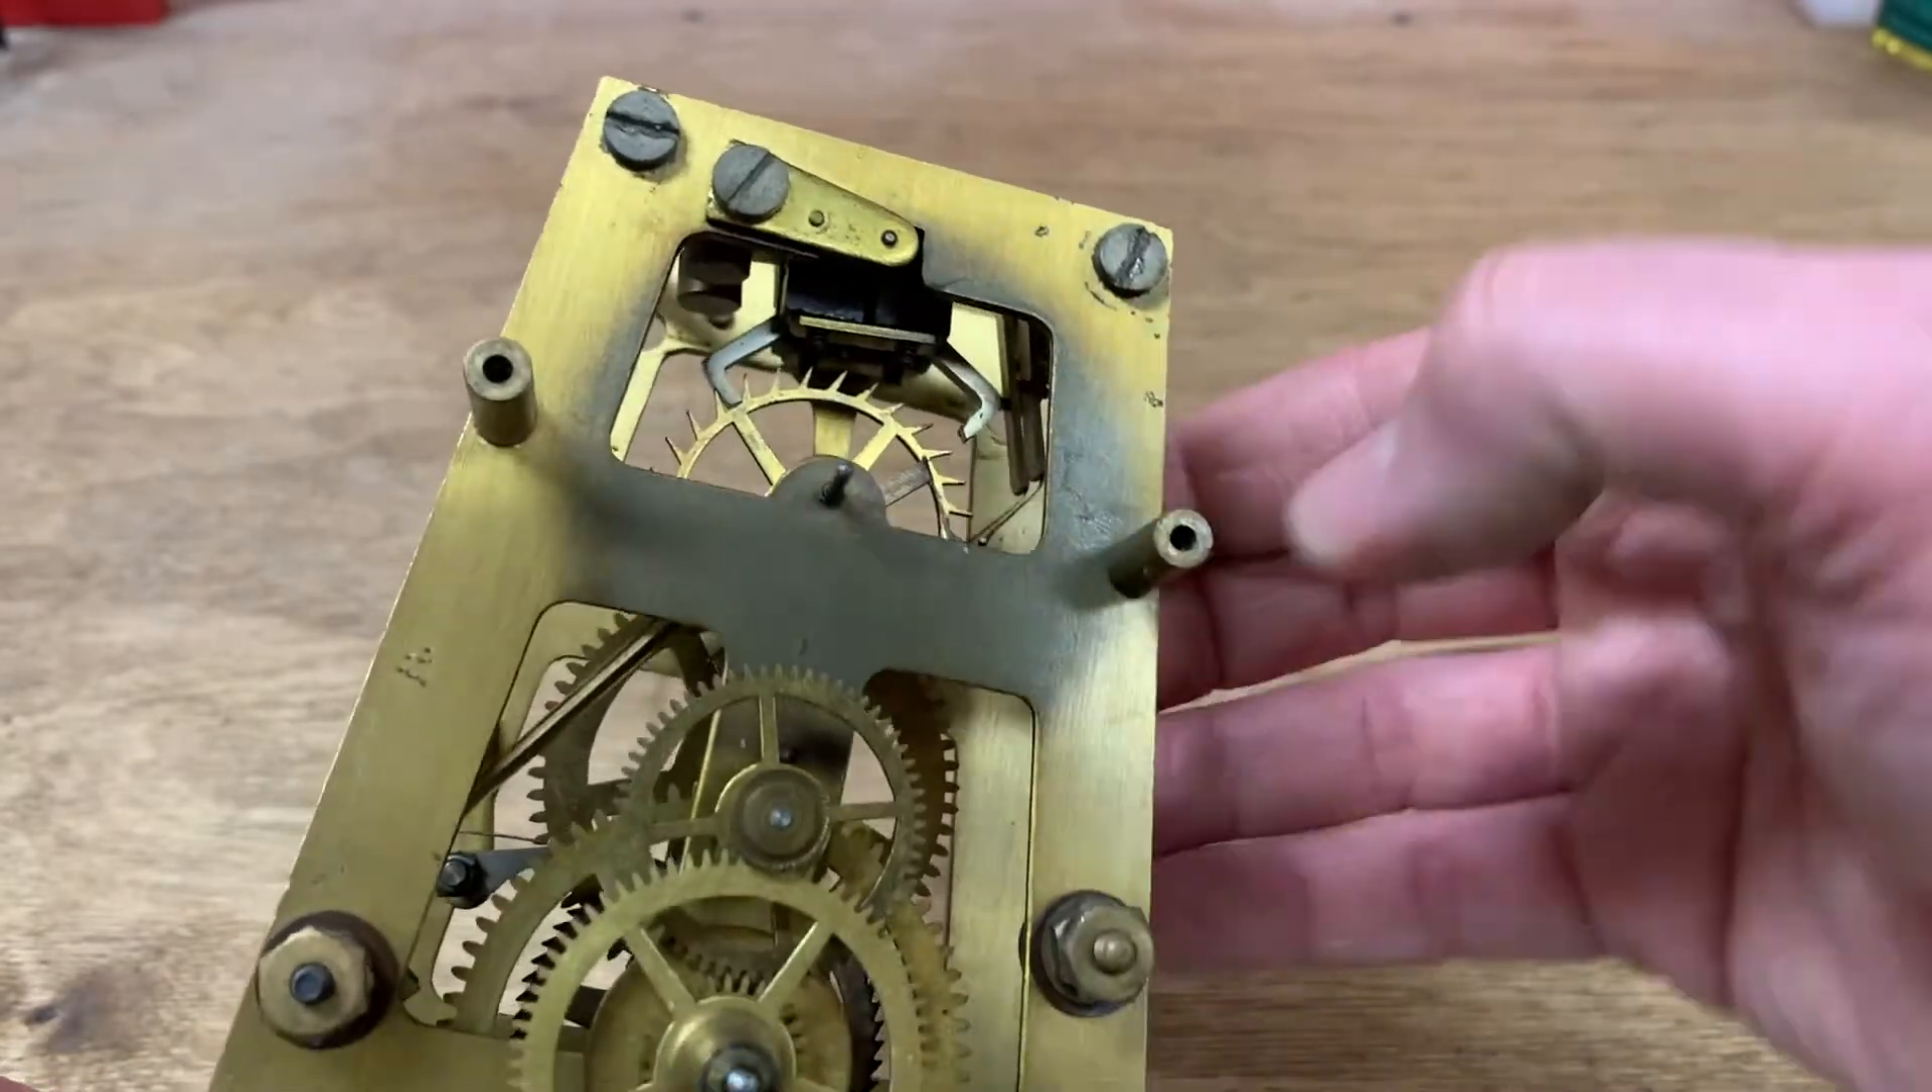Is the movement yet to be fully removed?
No.